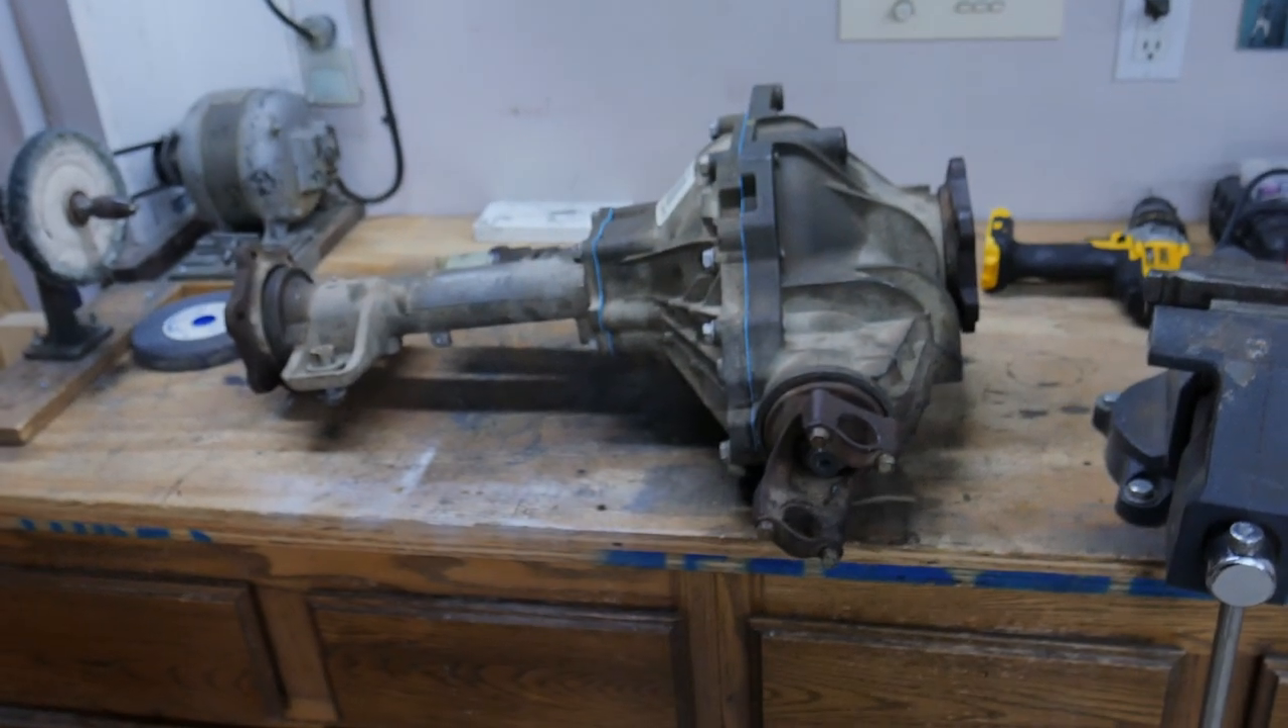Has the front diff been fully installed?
No.